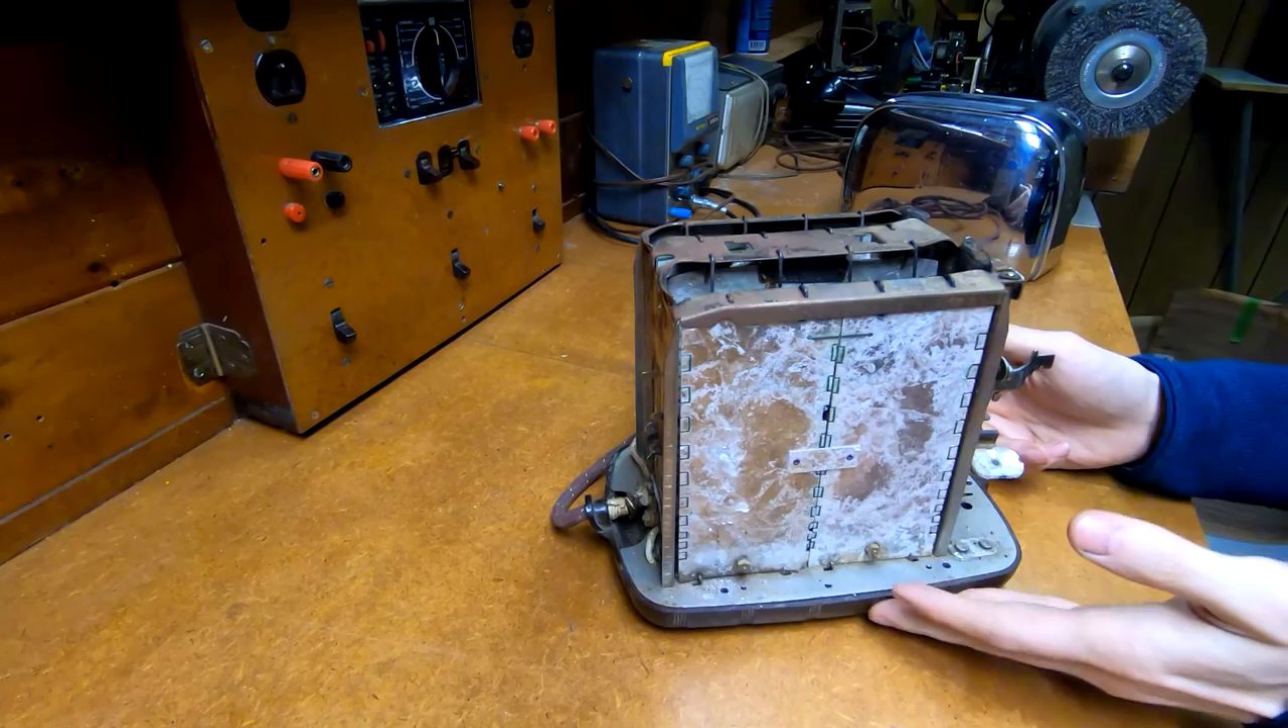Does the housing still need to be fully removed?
No.